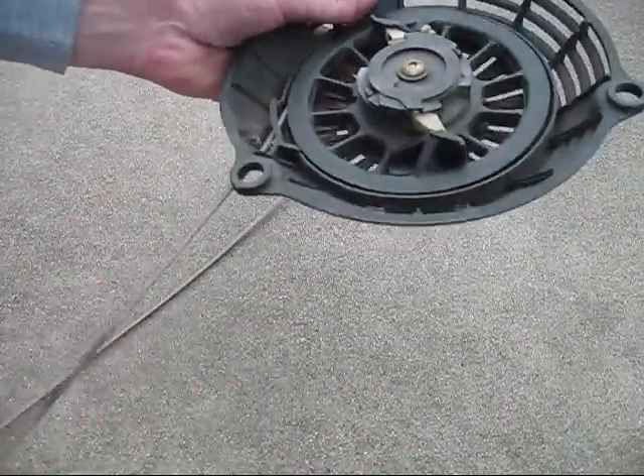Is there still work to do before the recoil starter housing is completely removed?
No.